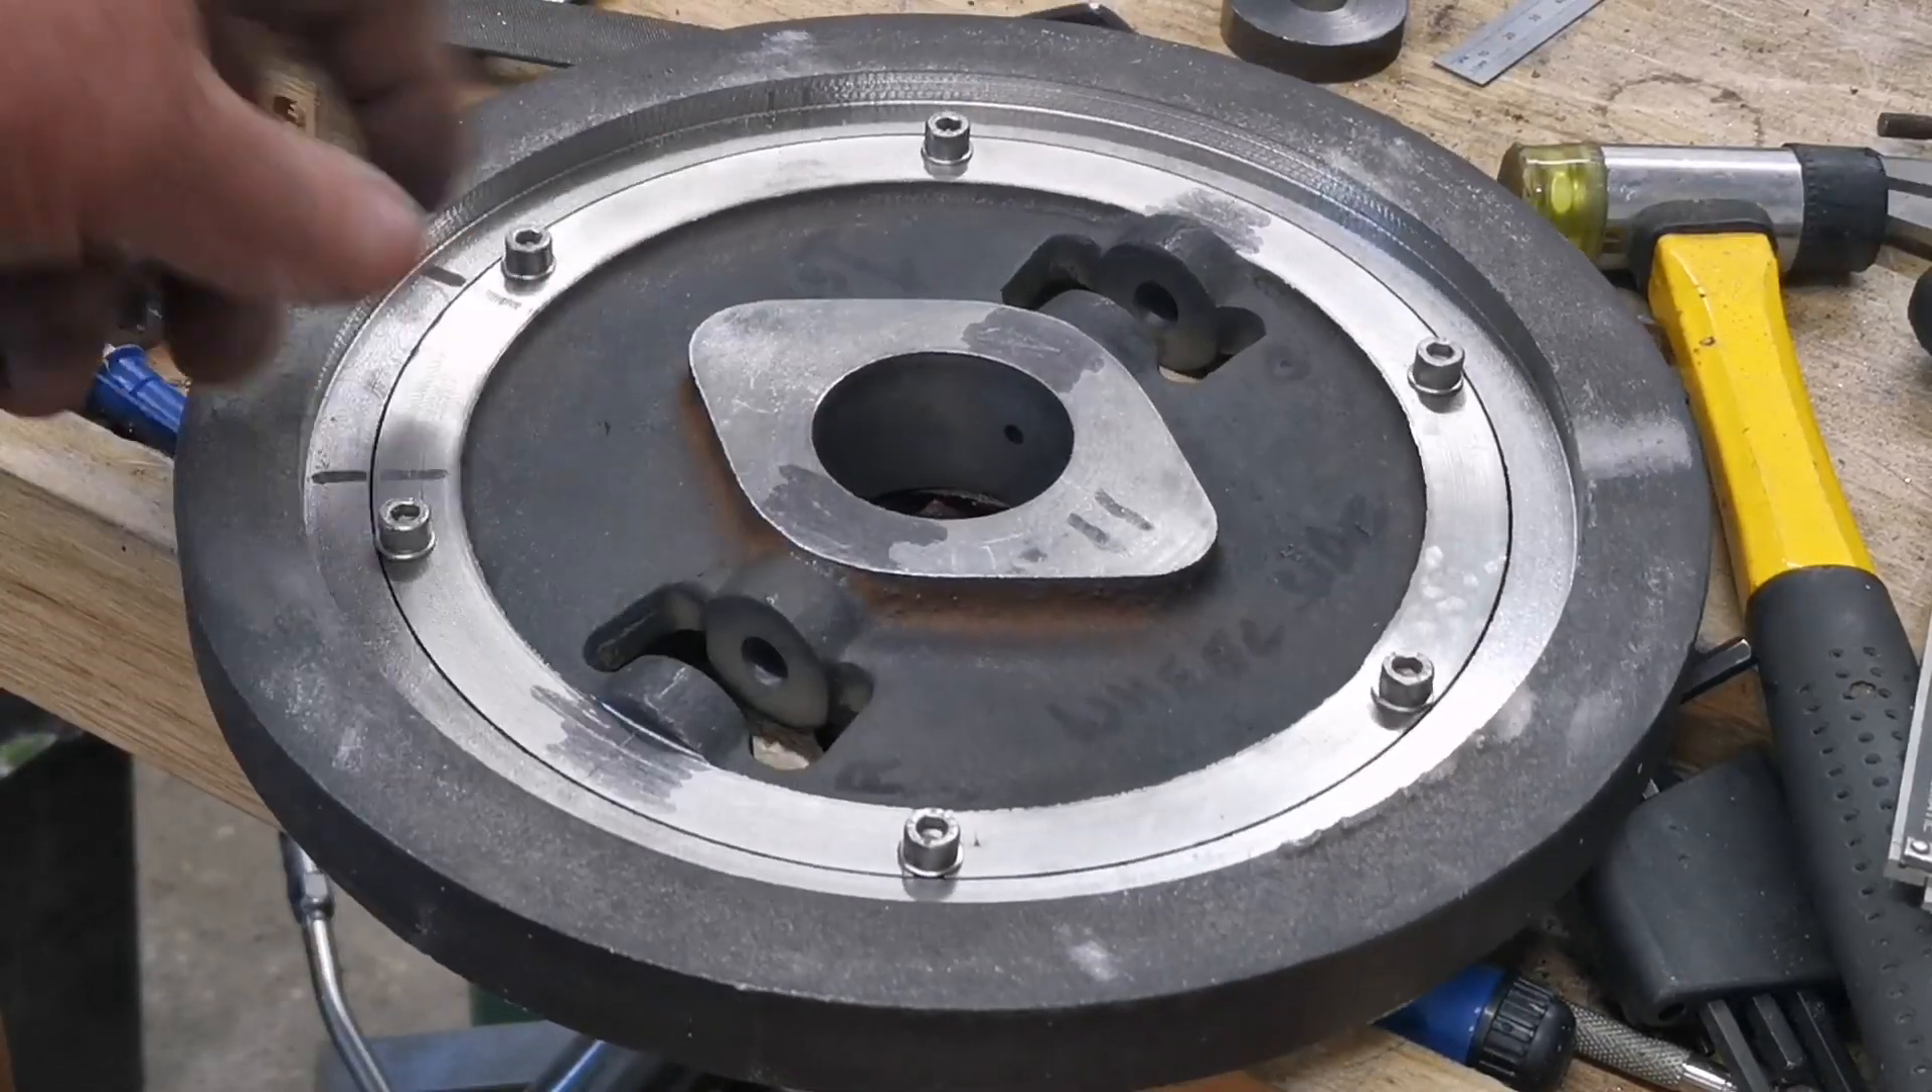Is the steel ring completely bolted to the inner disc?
Yes.